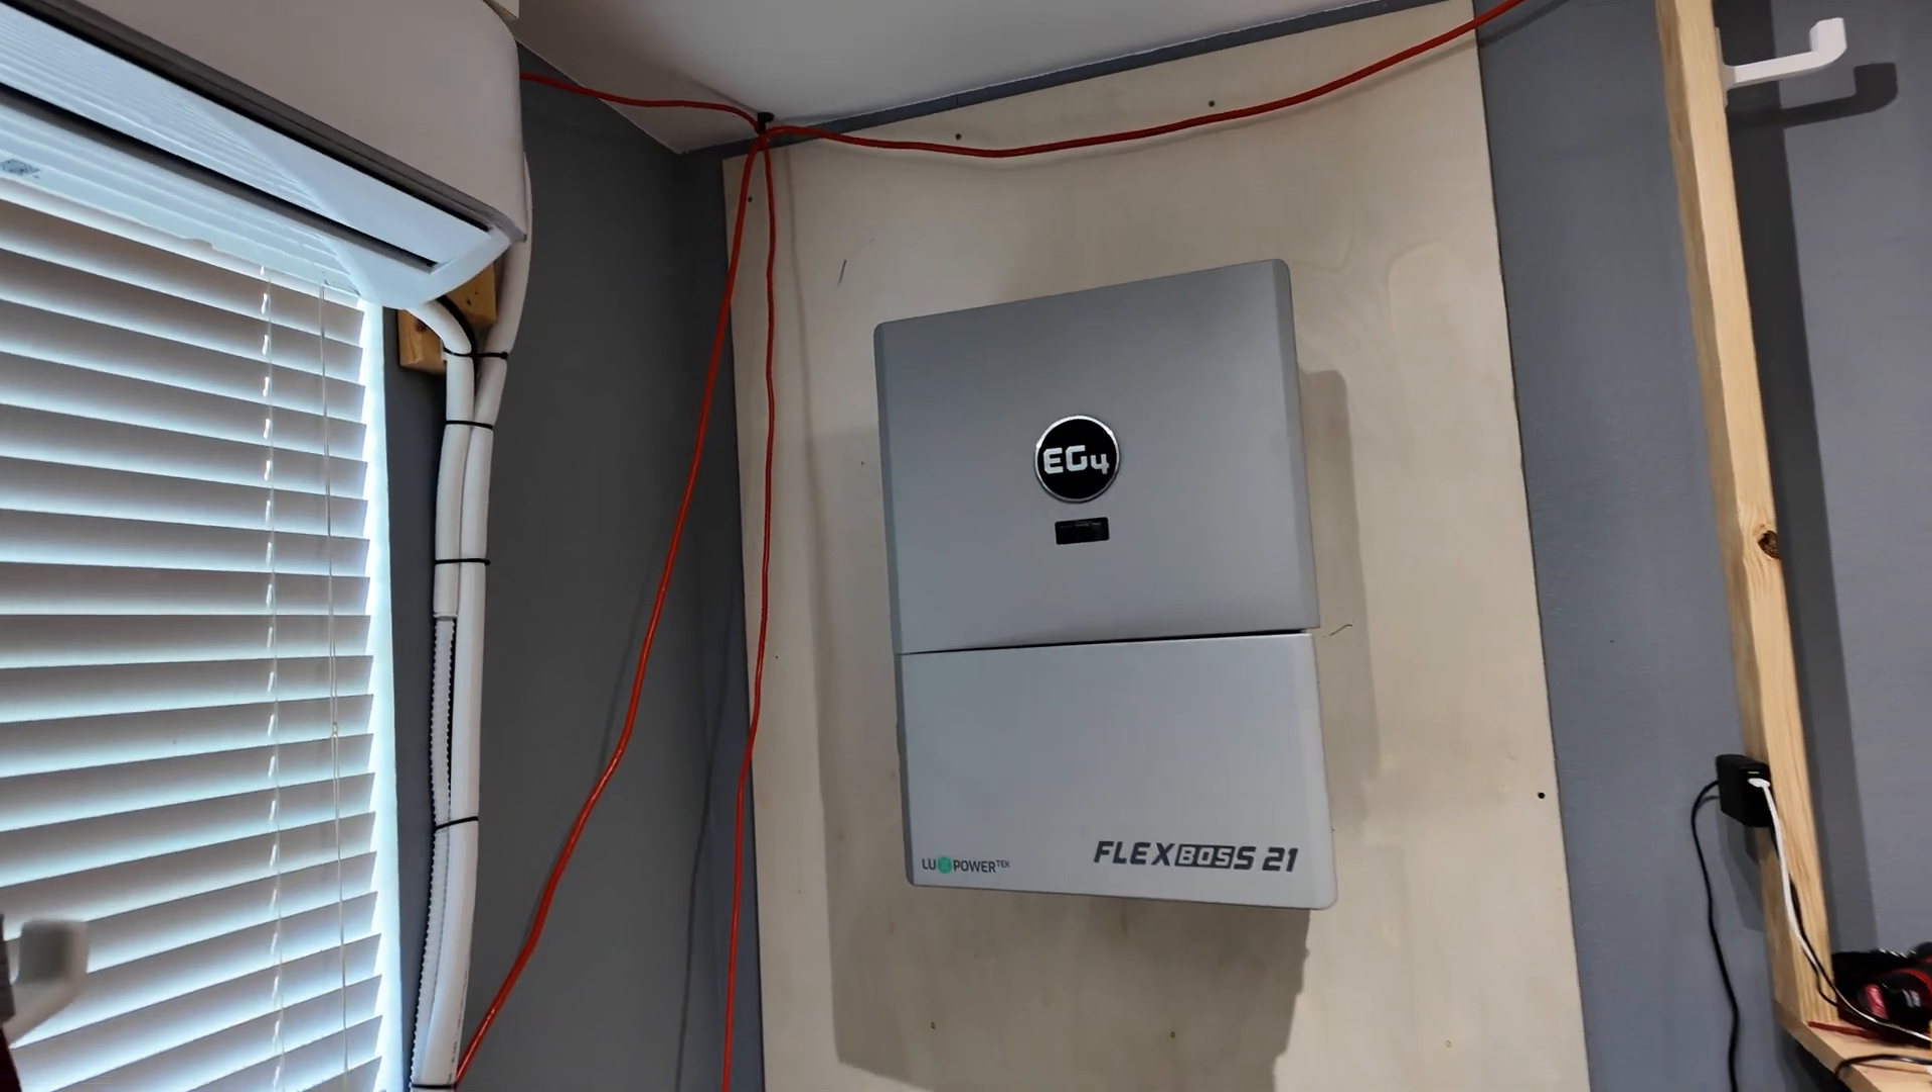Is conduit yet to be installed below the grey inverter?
Yes.